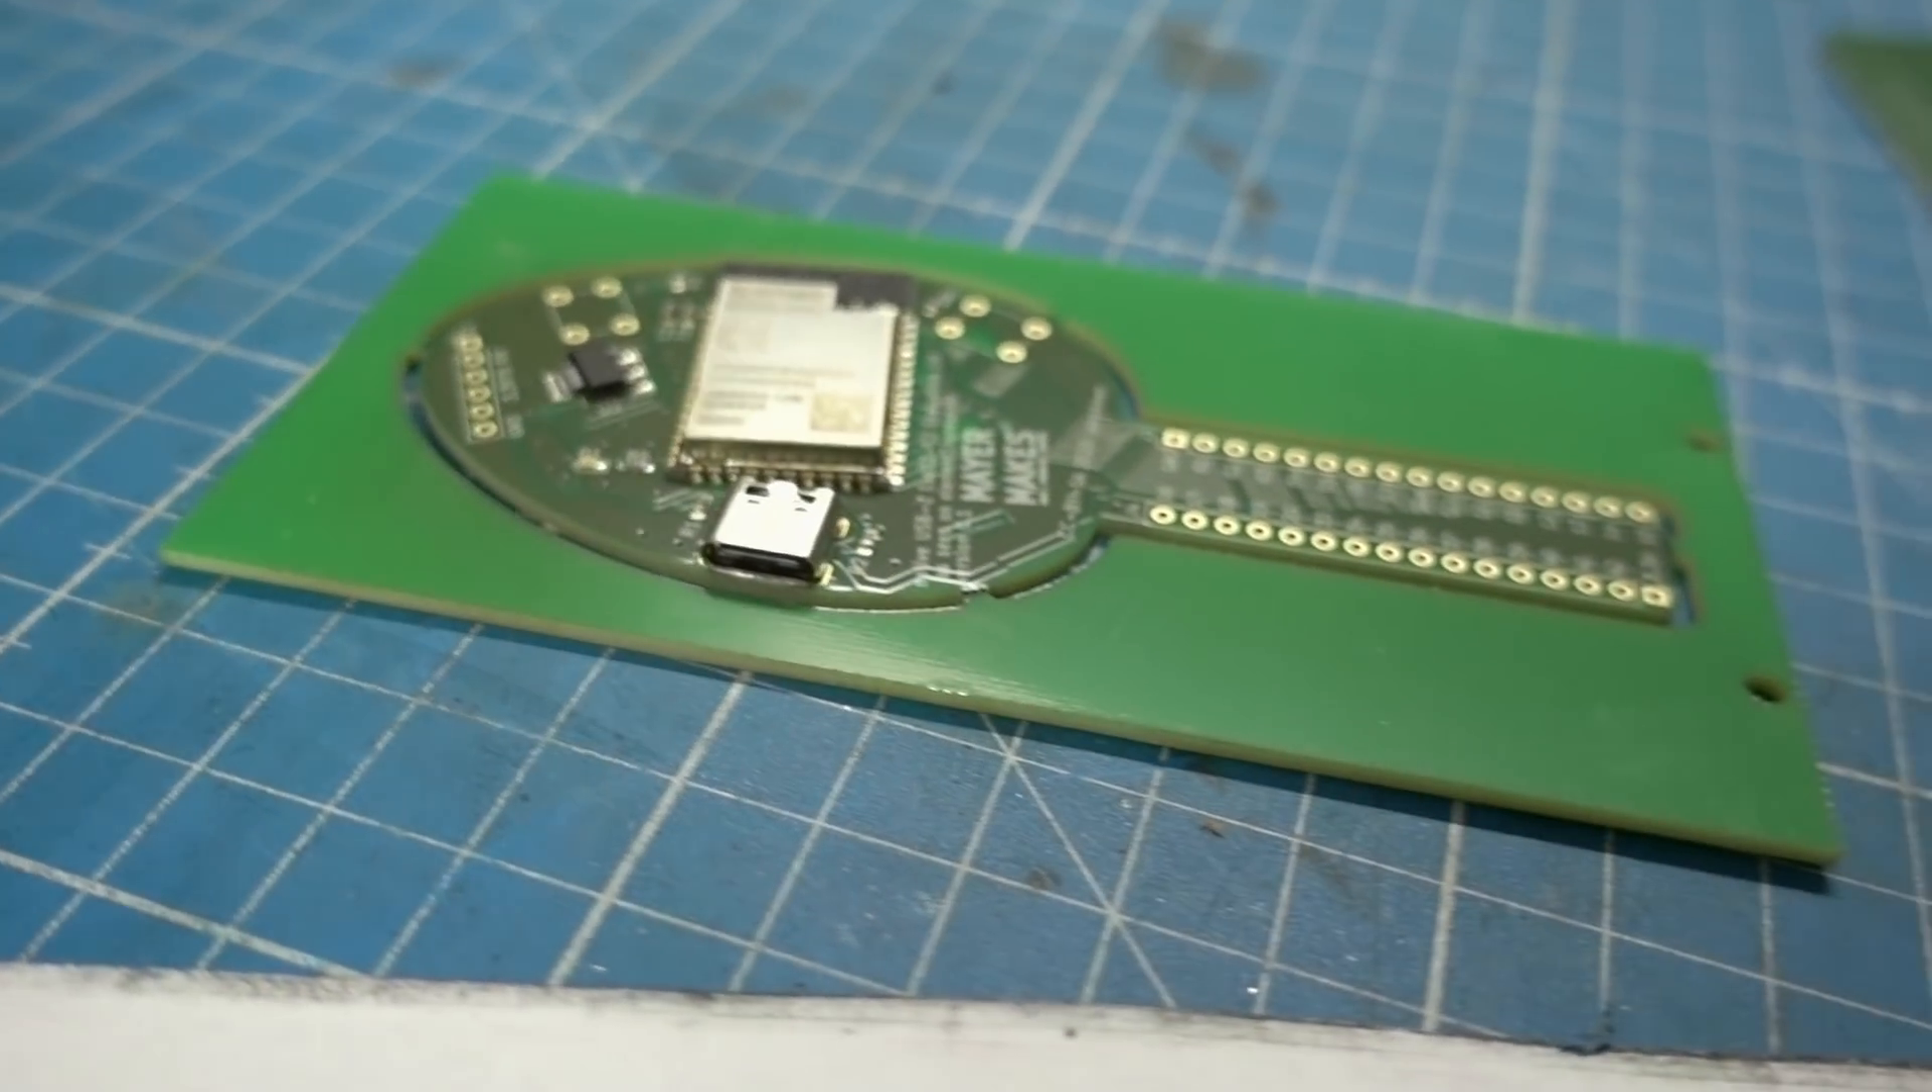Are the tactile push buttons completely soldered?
No.